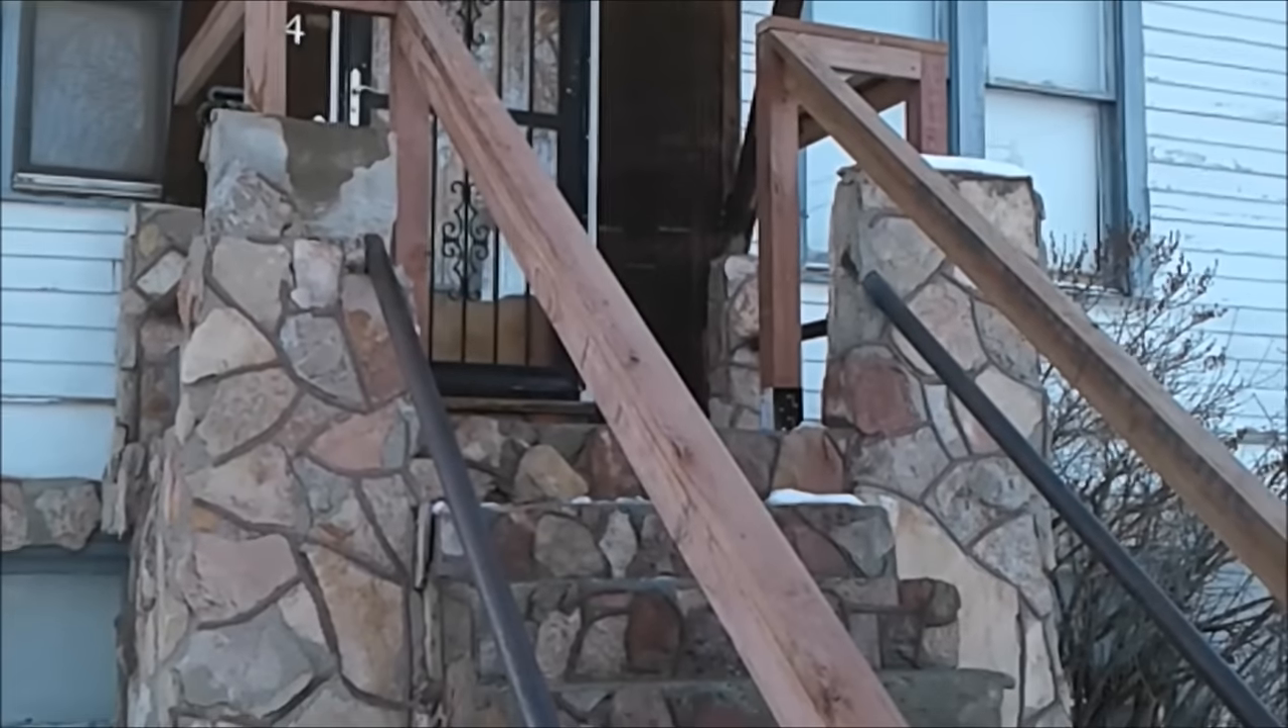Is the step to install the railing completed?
Yes.